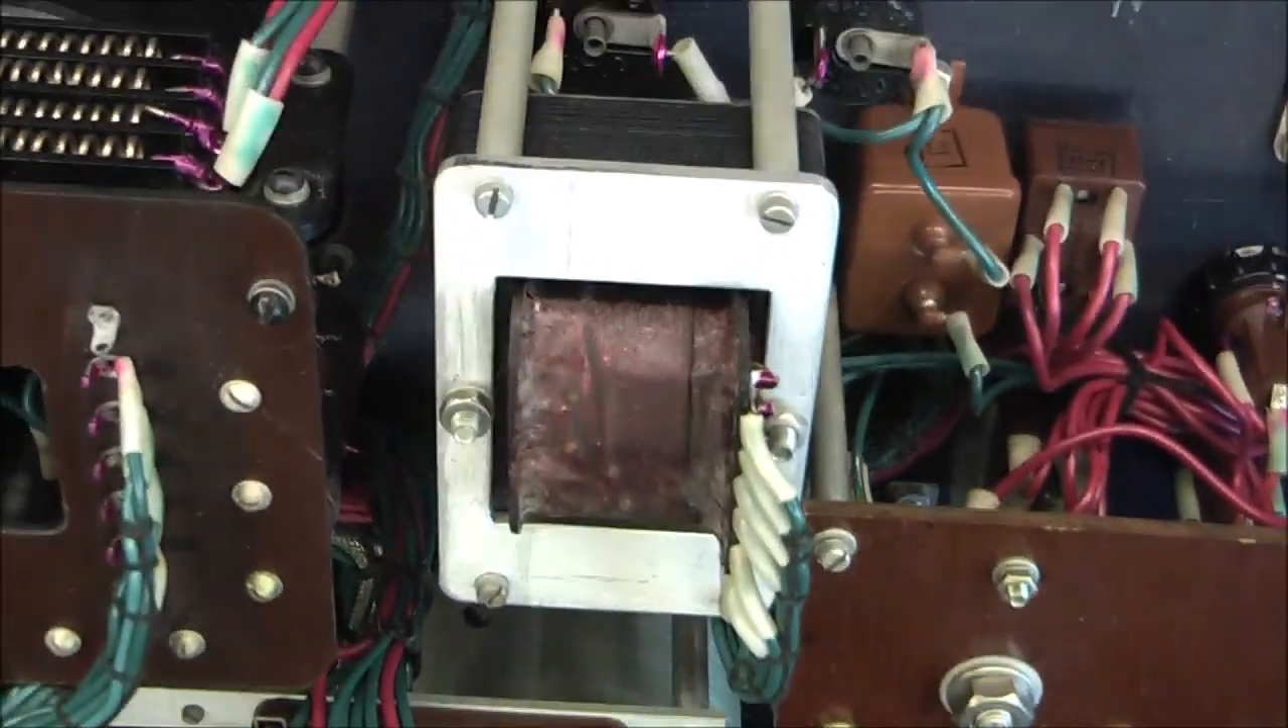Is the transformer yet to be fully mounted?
No.